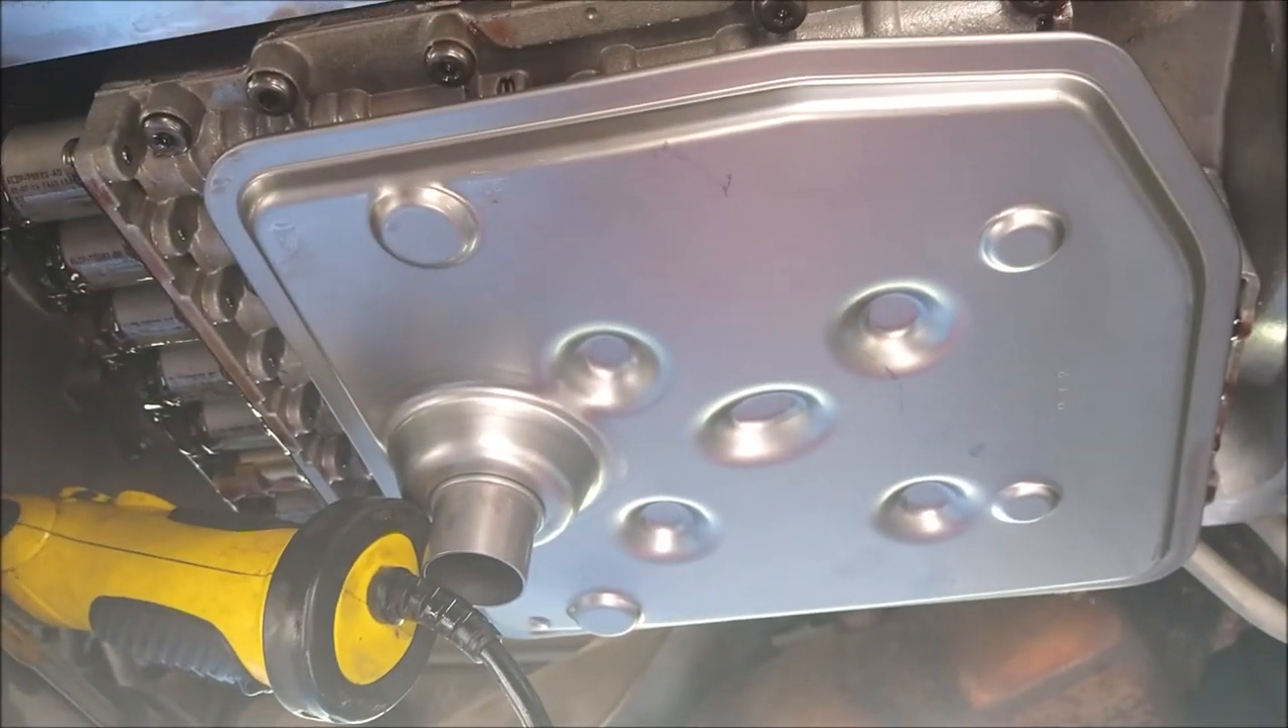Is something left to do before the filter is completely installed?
No.